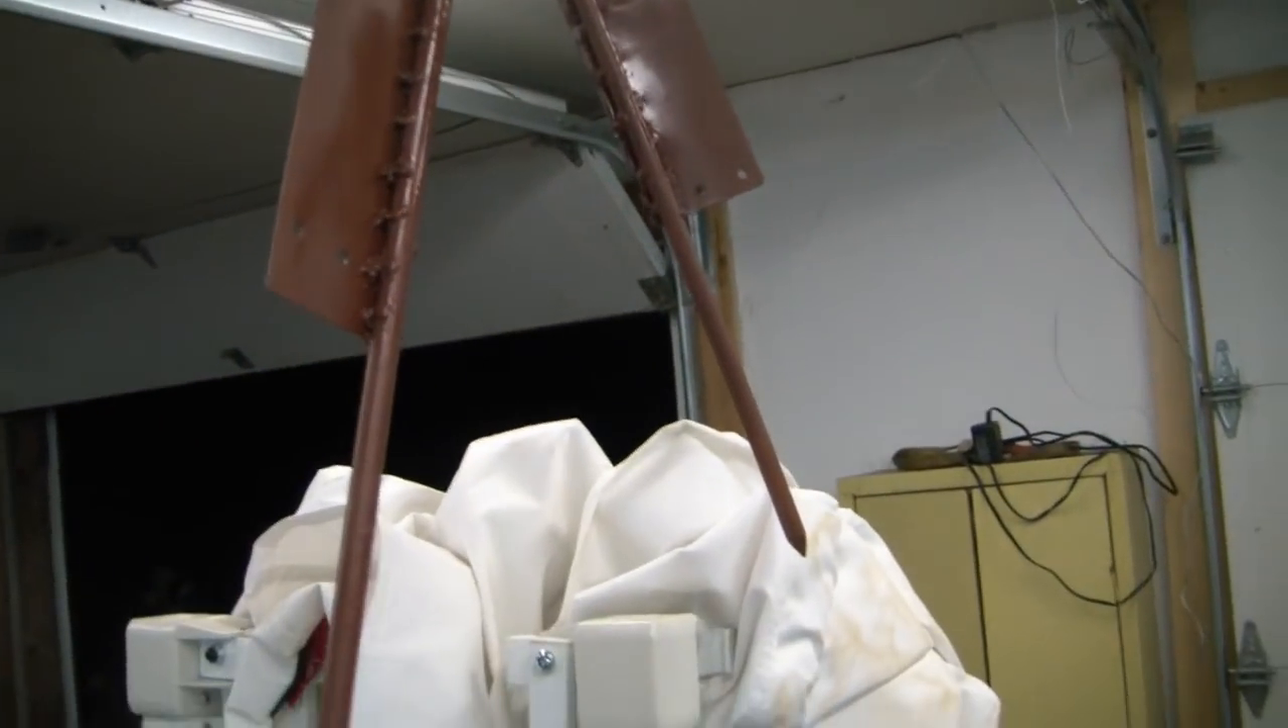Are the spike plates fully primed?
Yes.